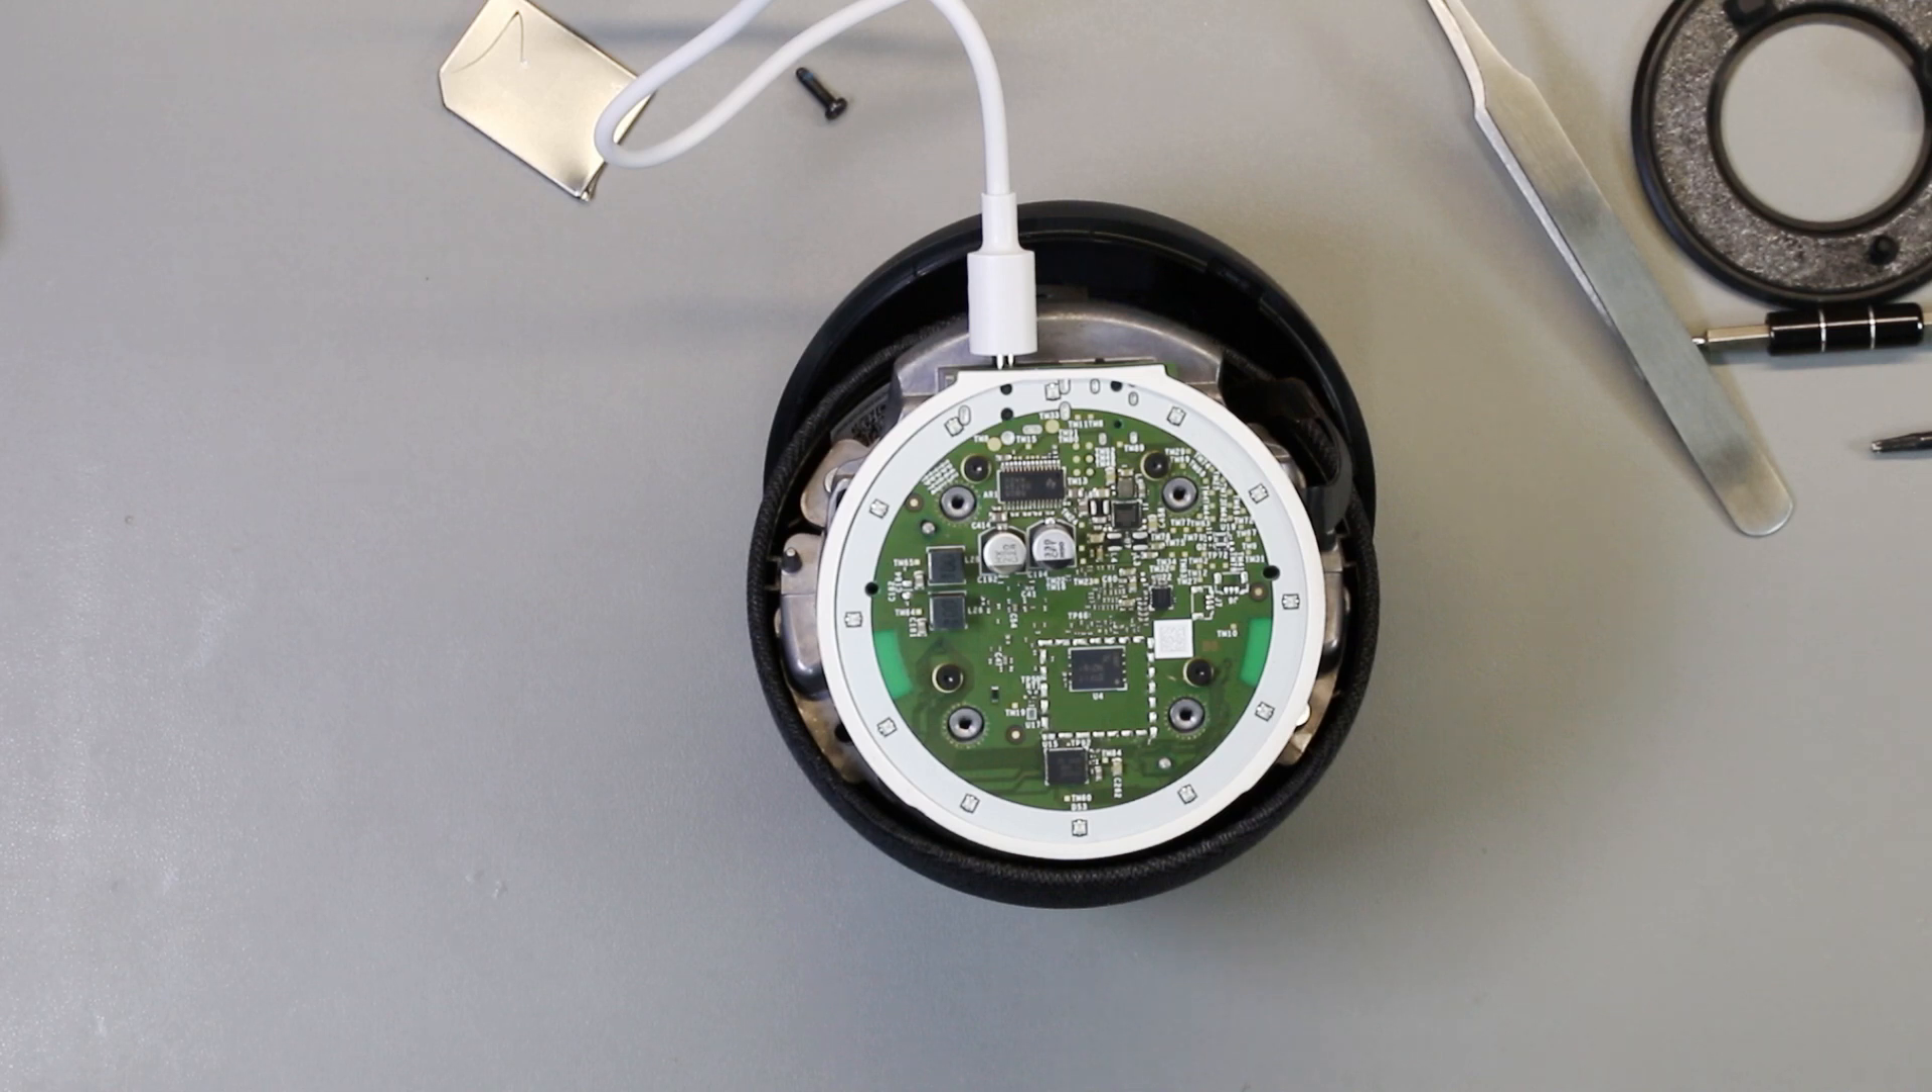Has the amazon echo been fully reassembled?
No.